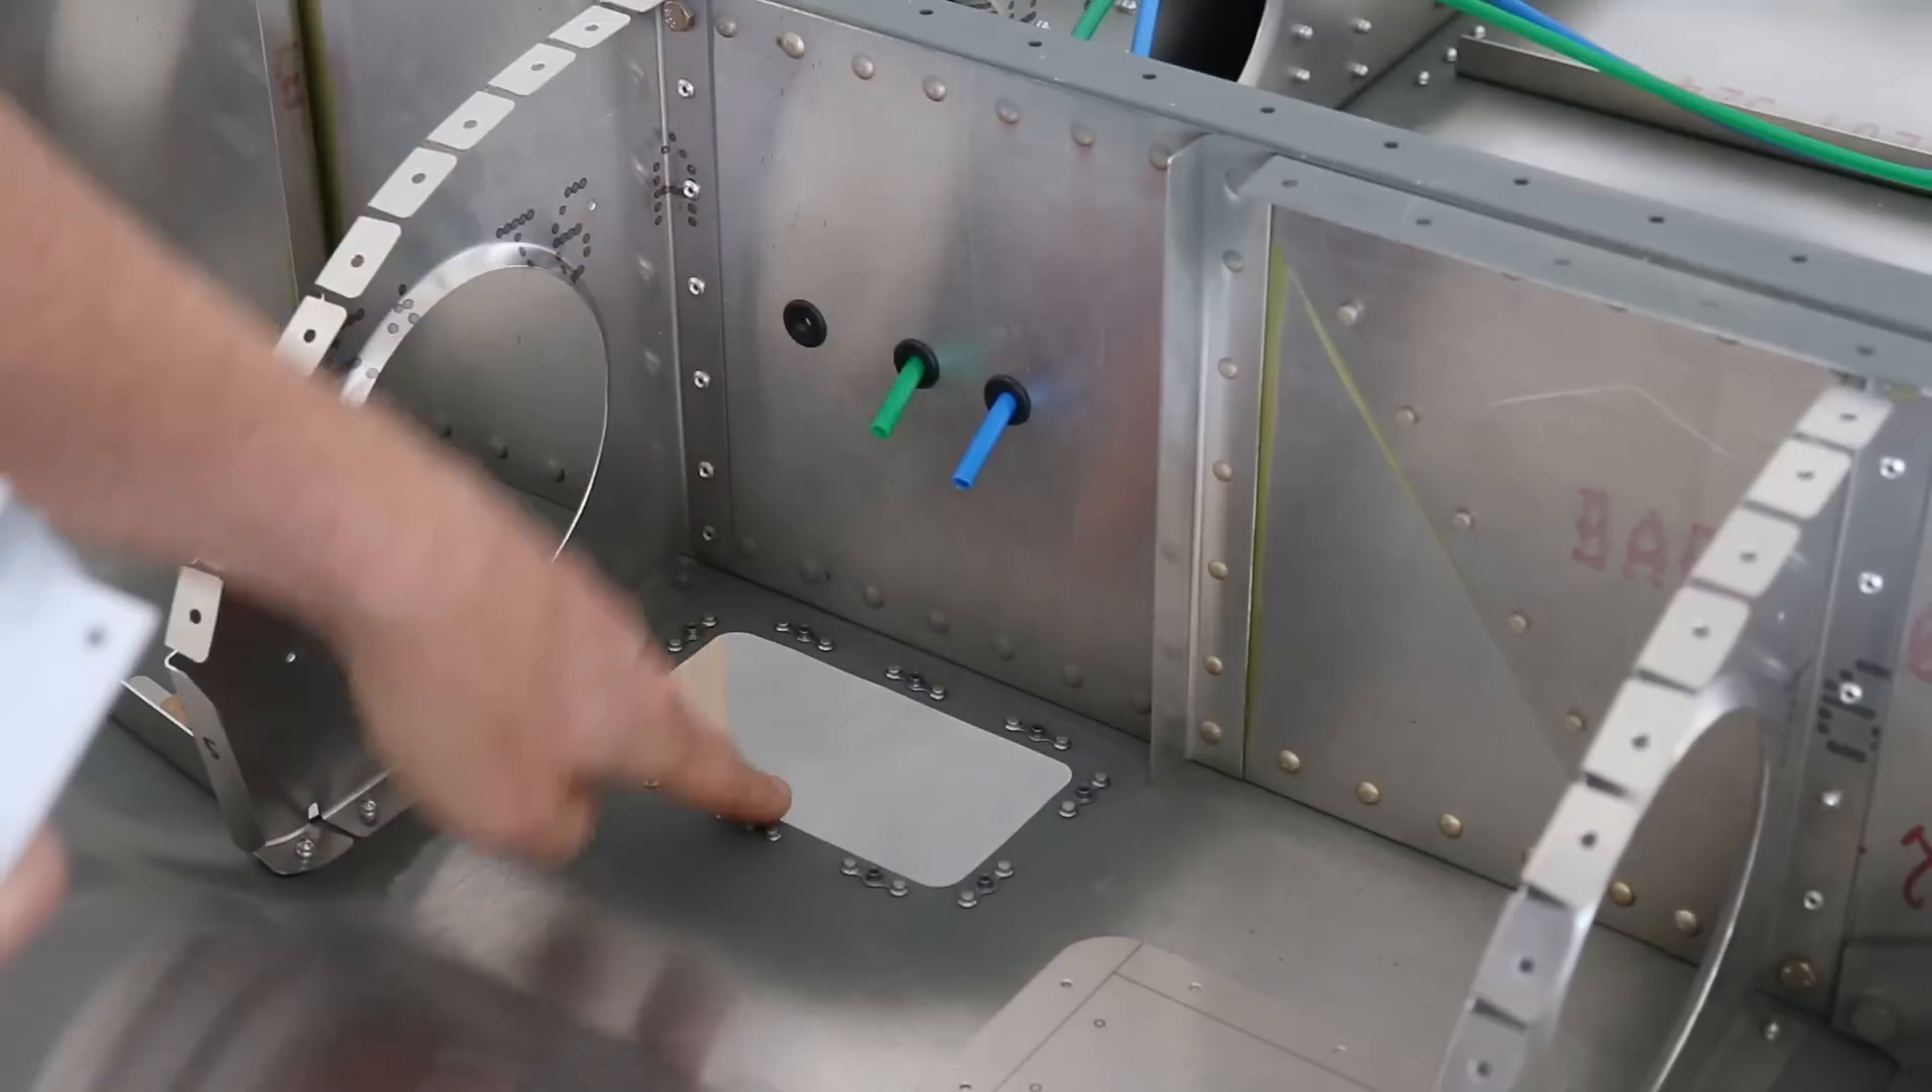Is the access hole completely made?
Yes.